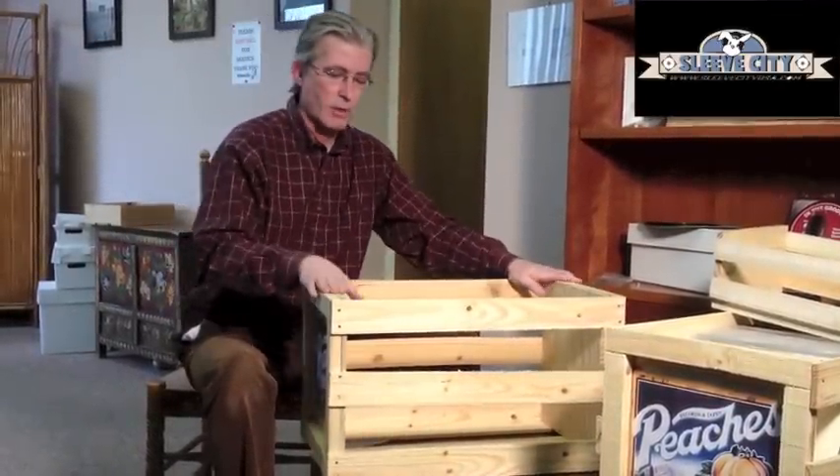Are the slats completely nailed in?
Yes.